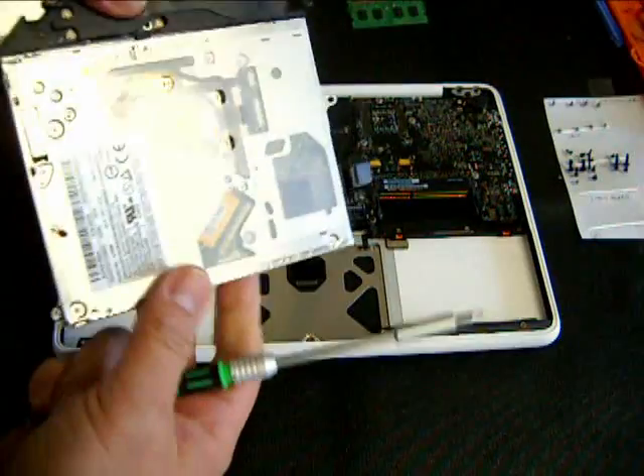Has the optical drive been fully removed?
Yes.